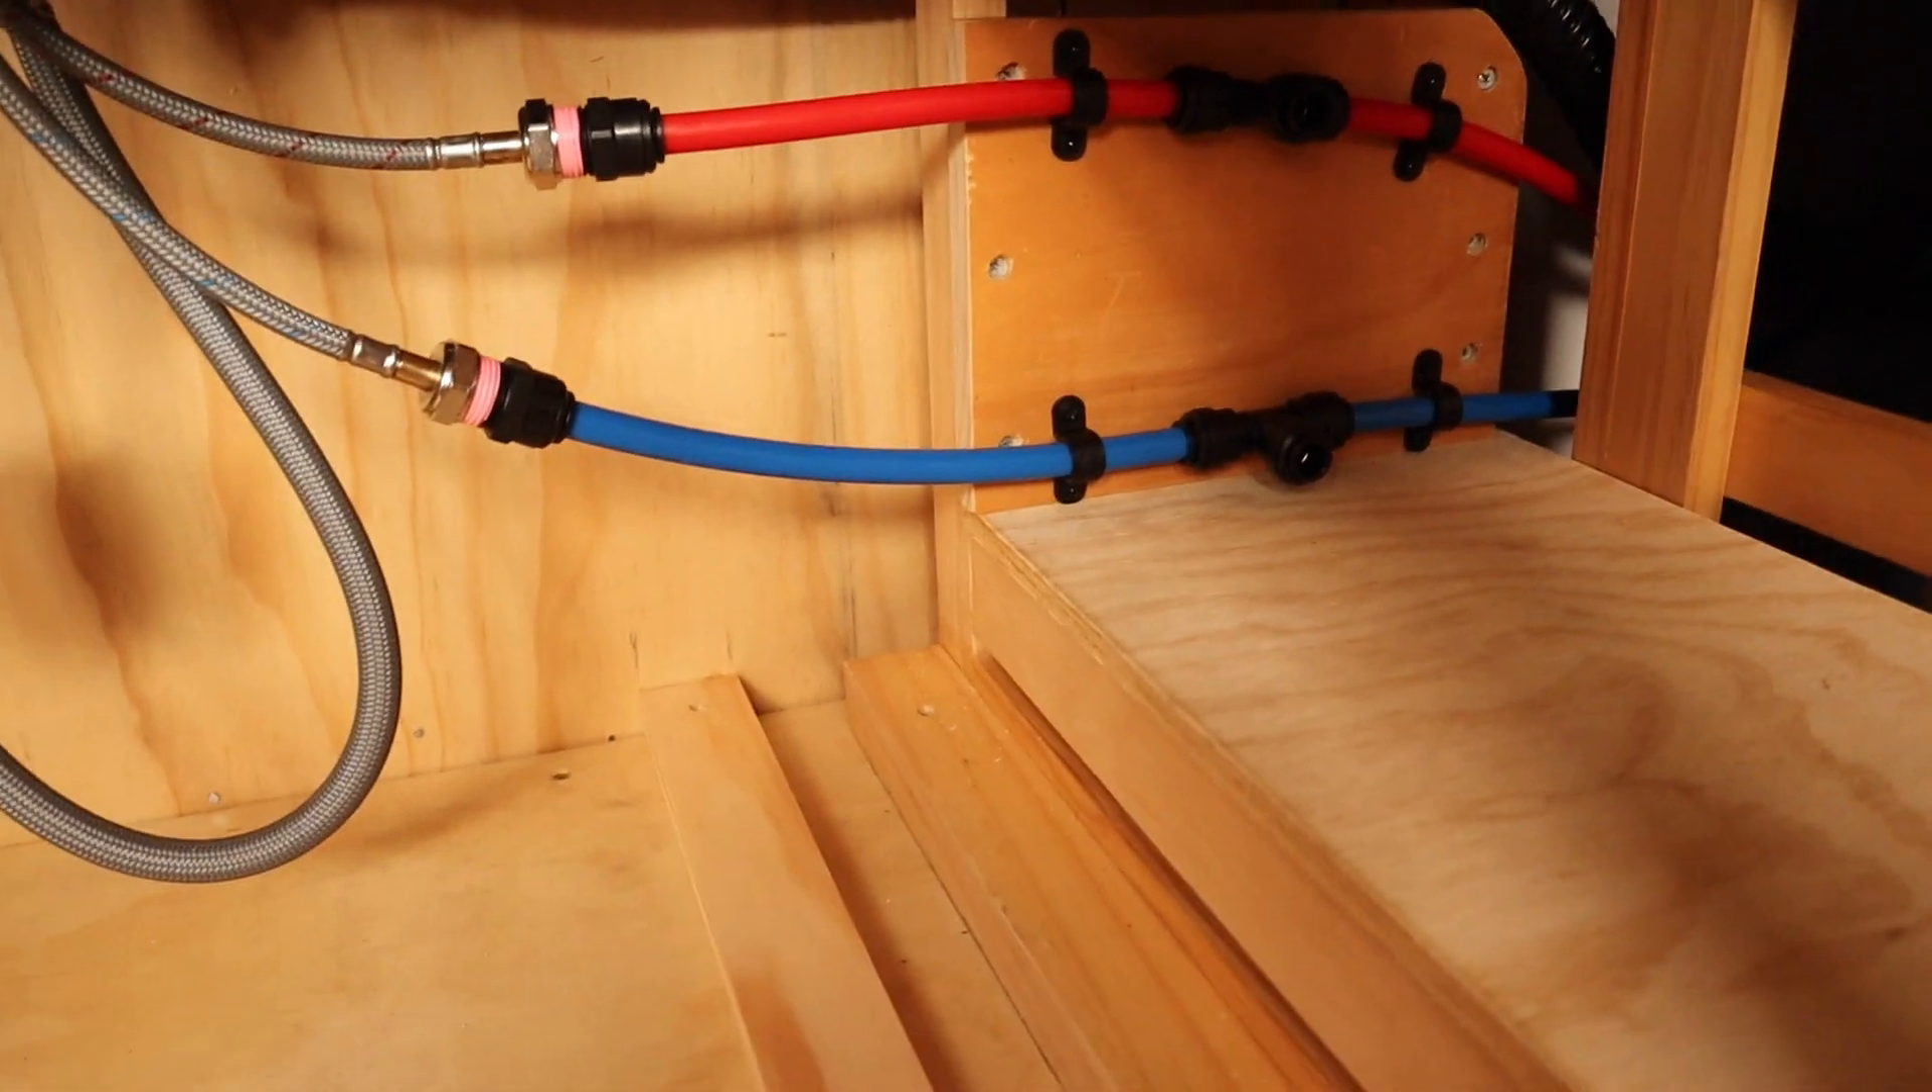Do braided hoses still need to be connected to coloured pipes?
No.